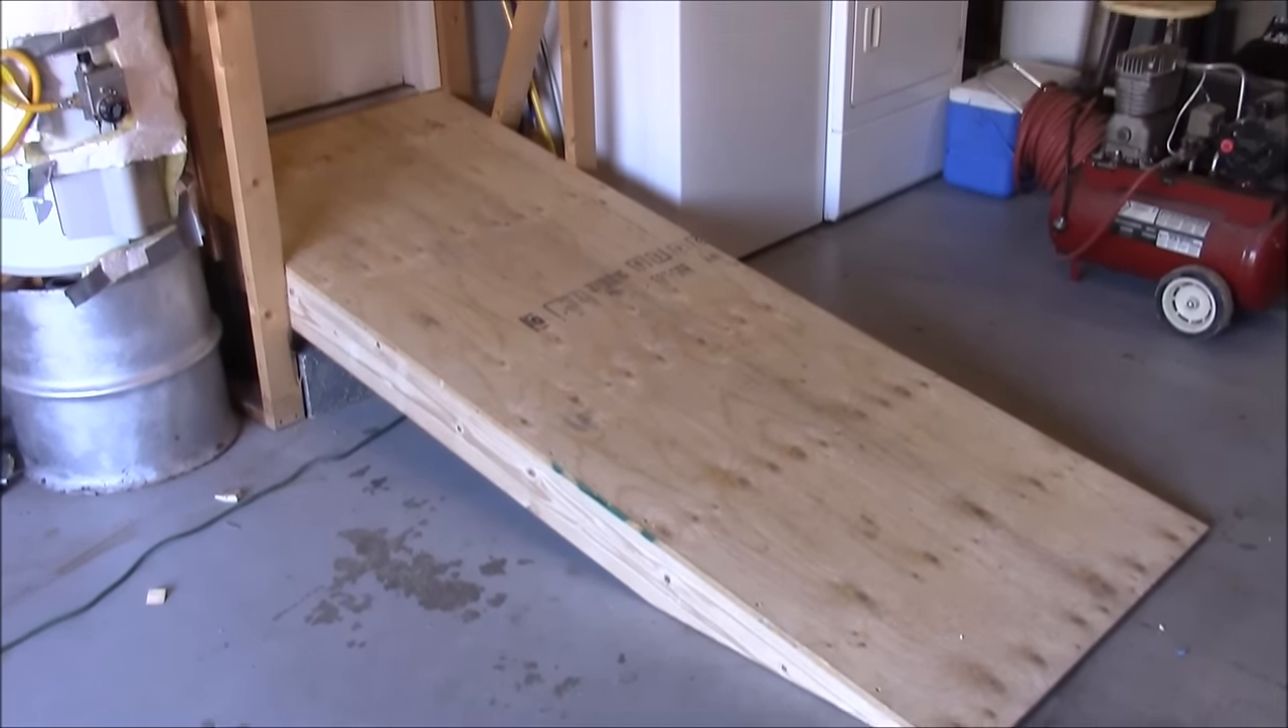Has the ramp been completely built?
Yes.